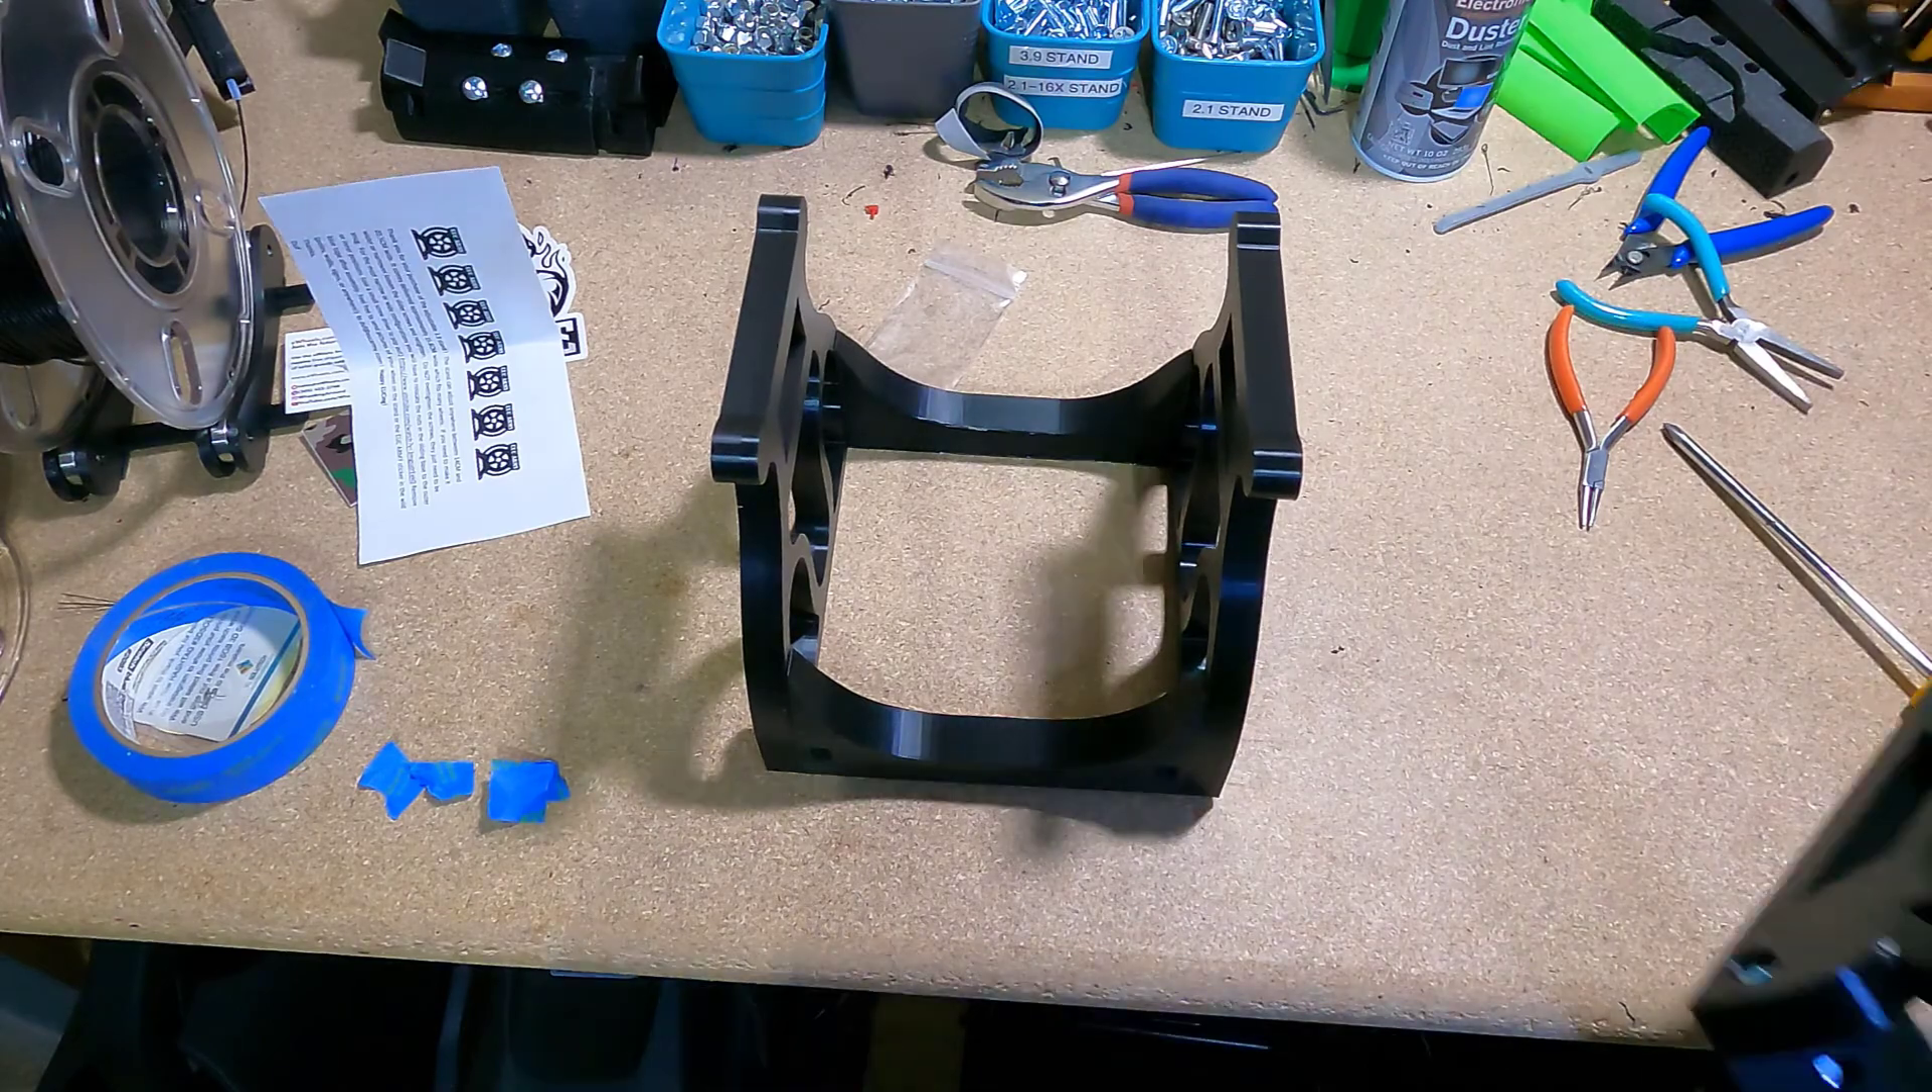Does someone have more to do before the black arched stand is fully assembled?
No.